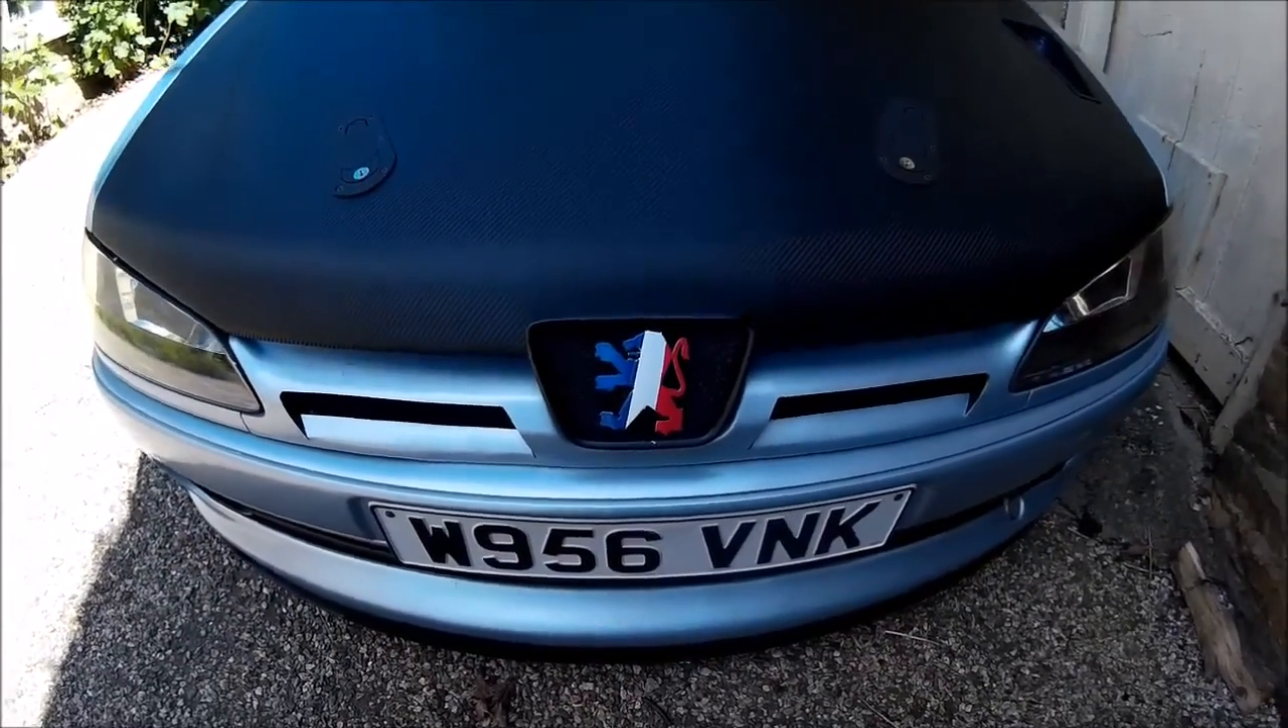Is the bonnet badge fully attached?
Yes.